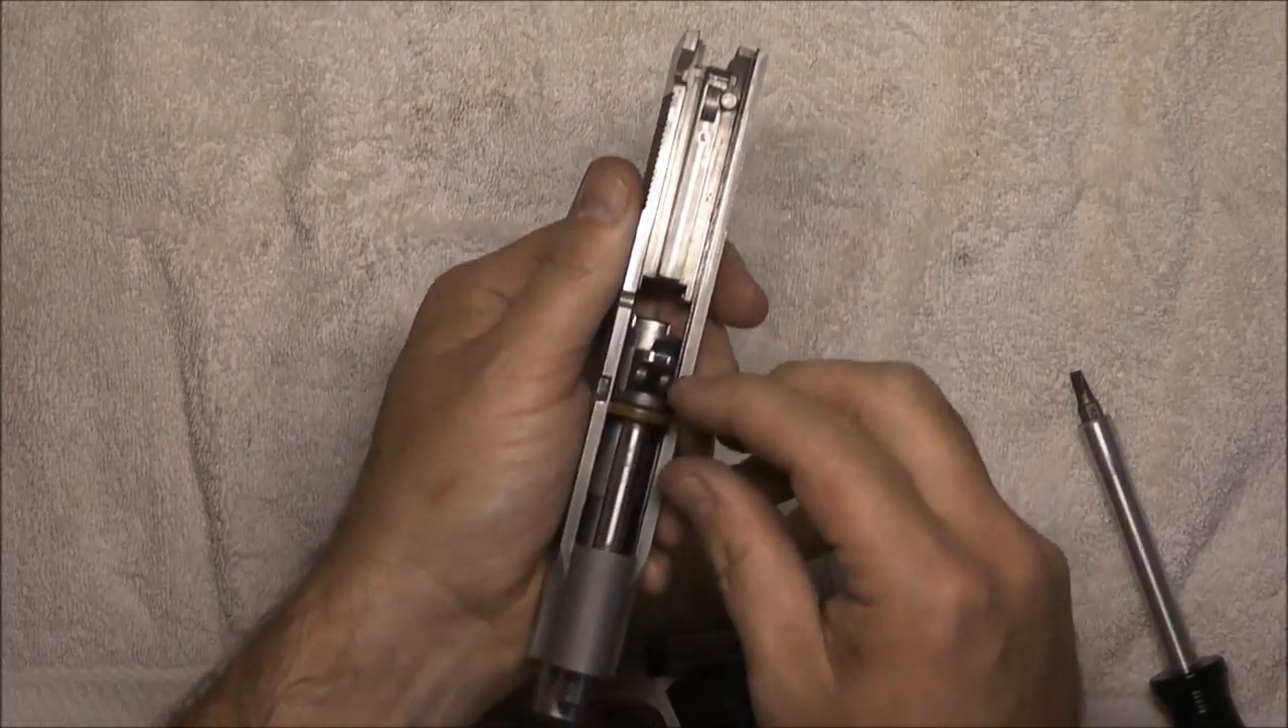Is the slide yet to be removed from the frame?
No.